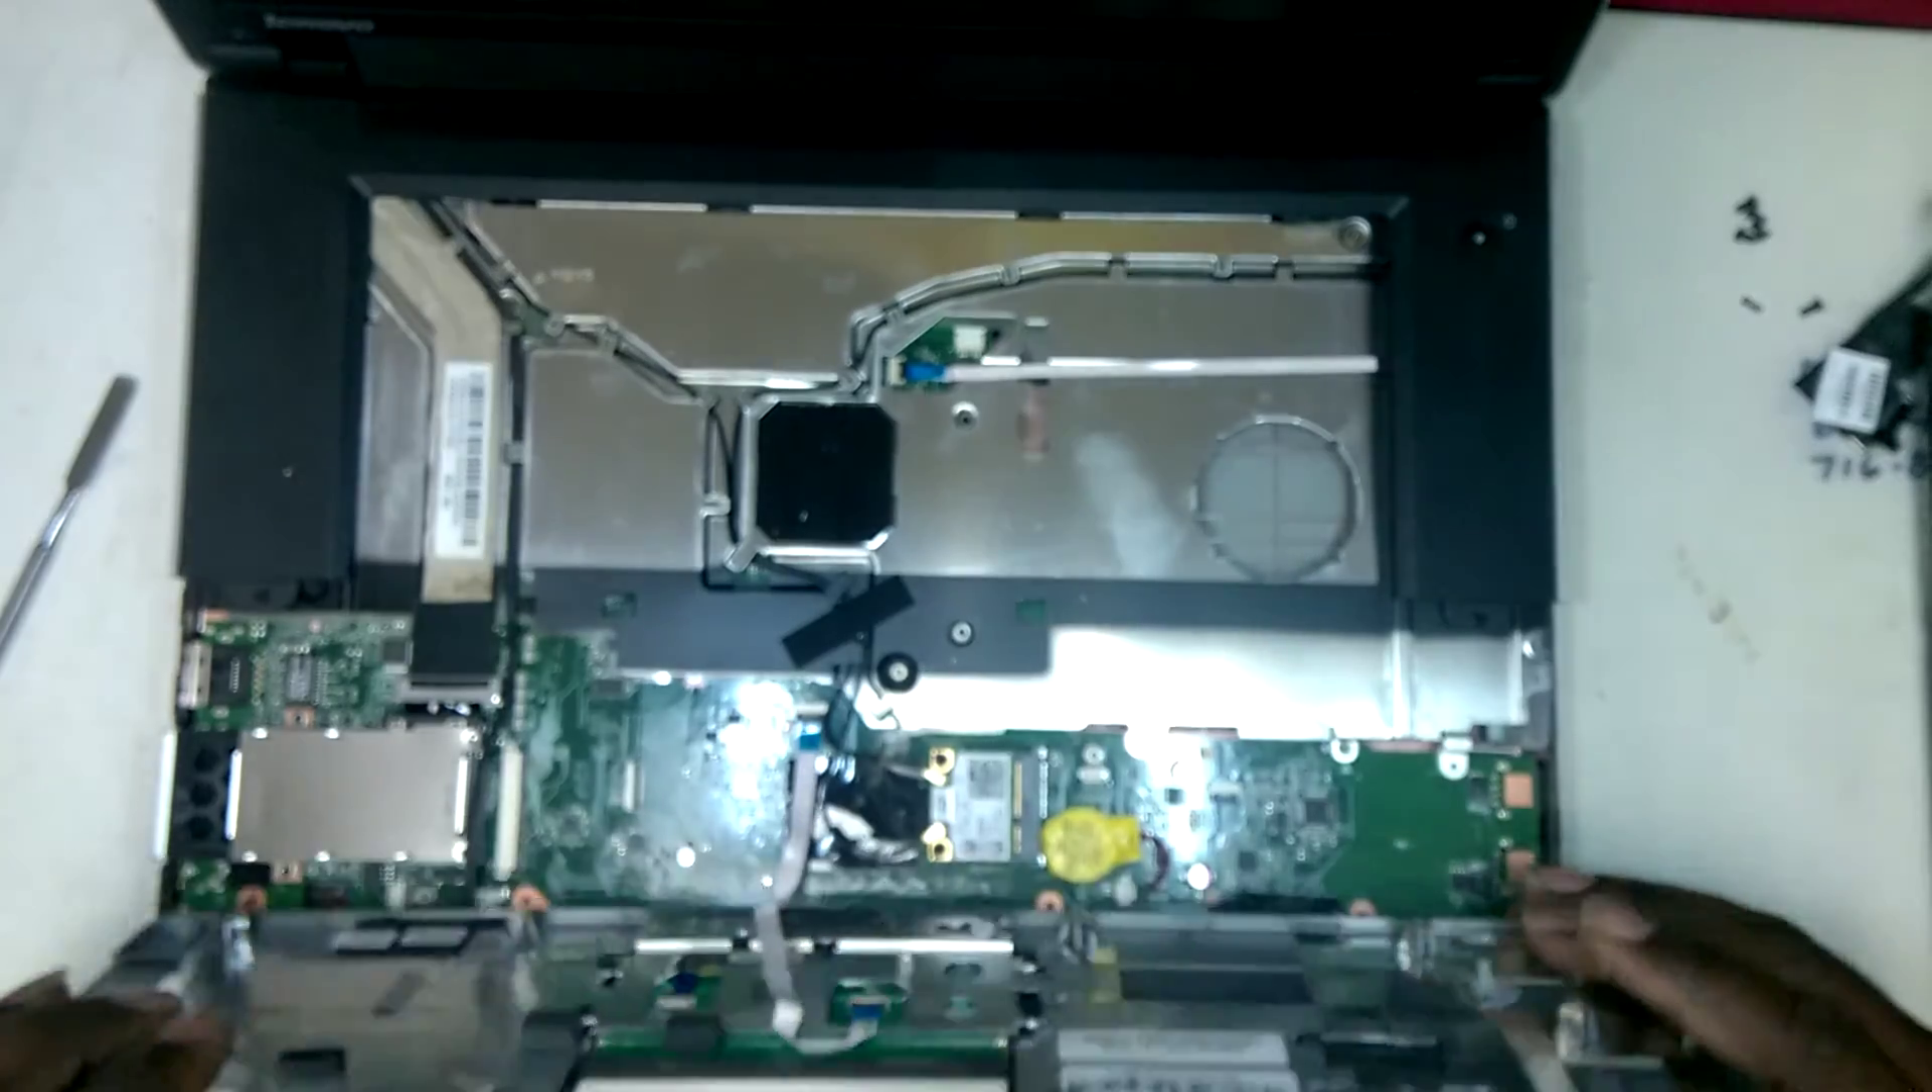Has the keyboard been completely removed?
Yes.